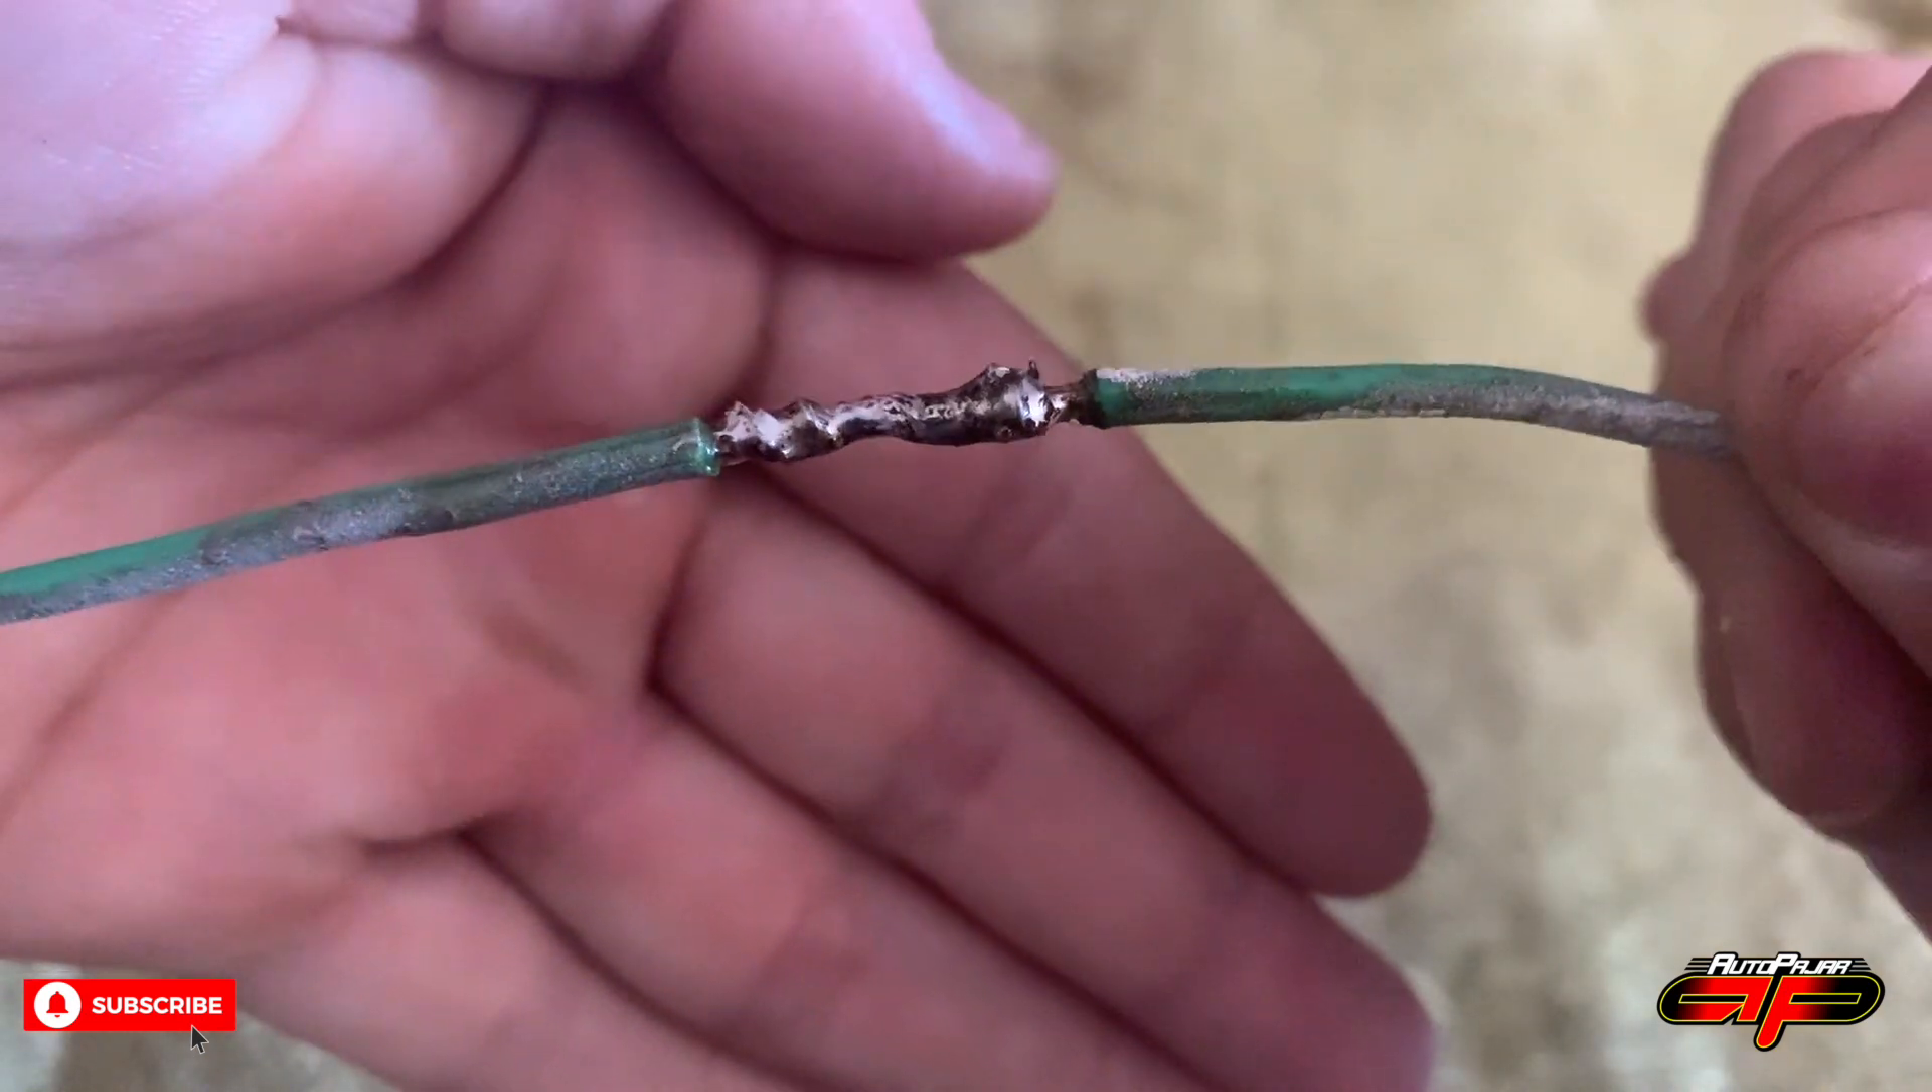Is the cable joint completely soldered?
Yes.